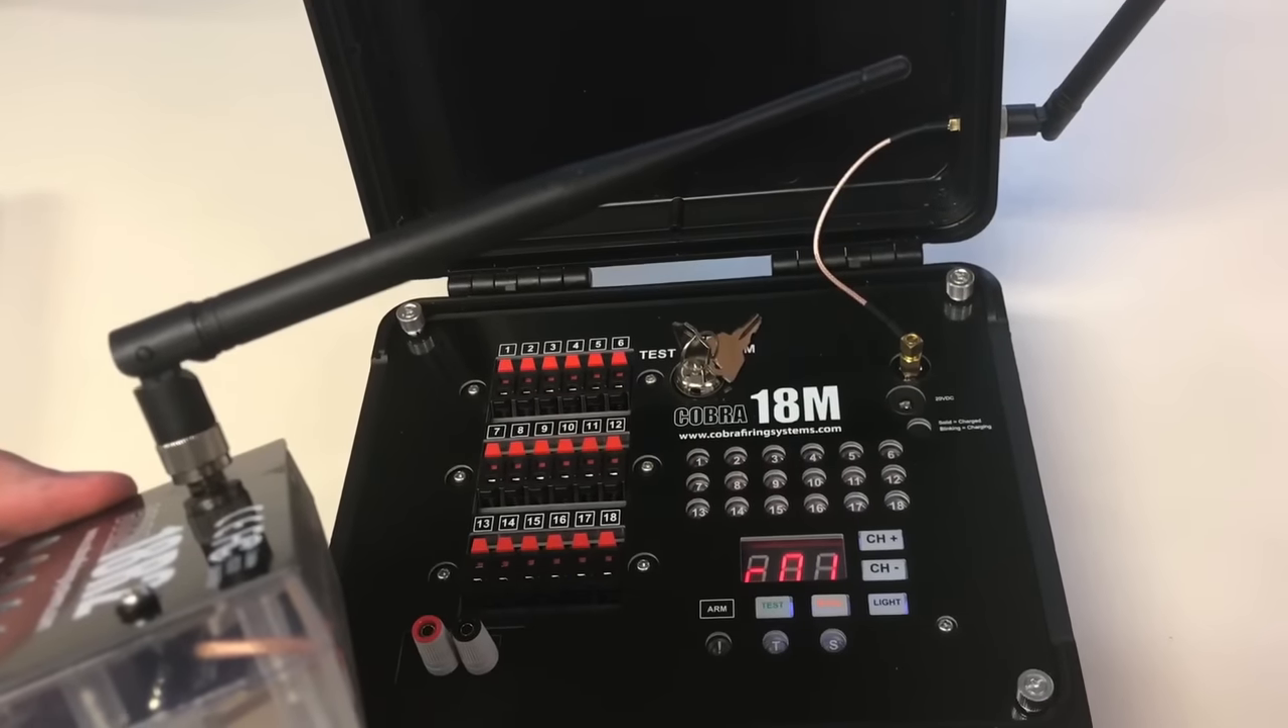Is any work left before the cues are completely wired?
Yes.